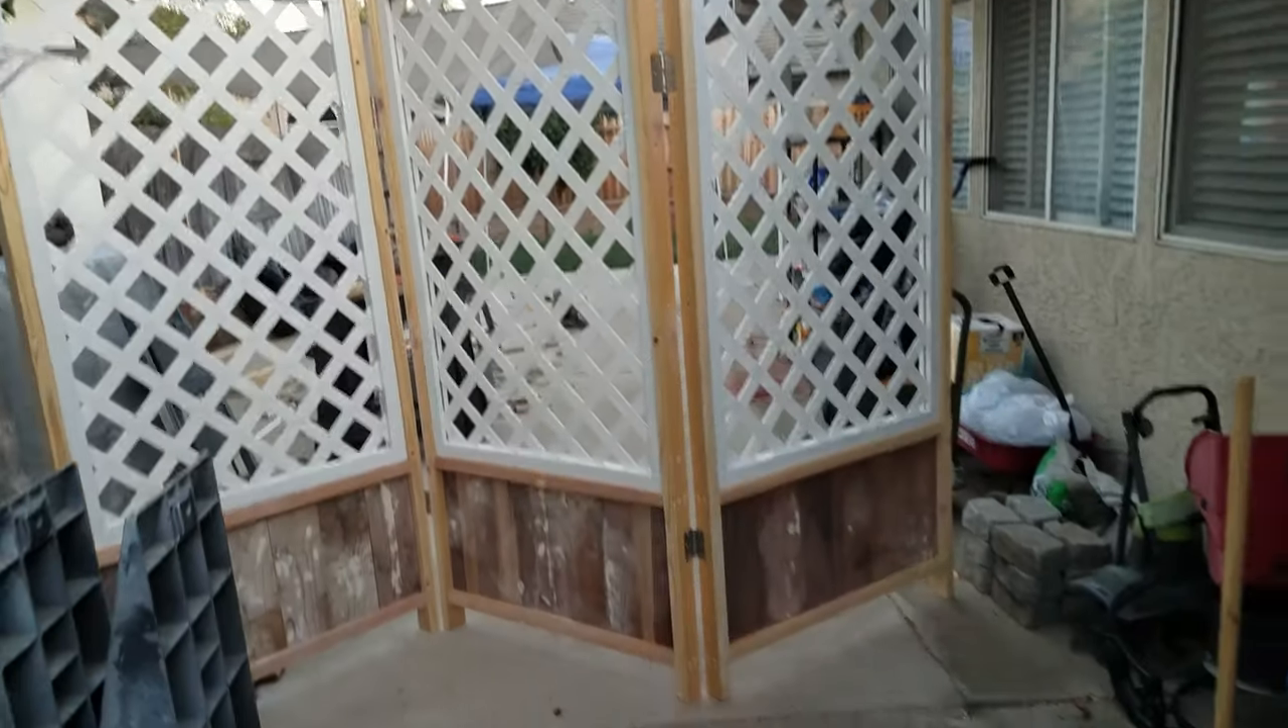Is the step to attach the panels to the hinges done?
Yes.